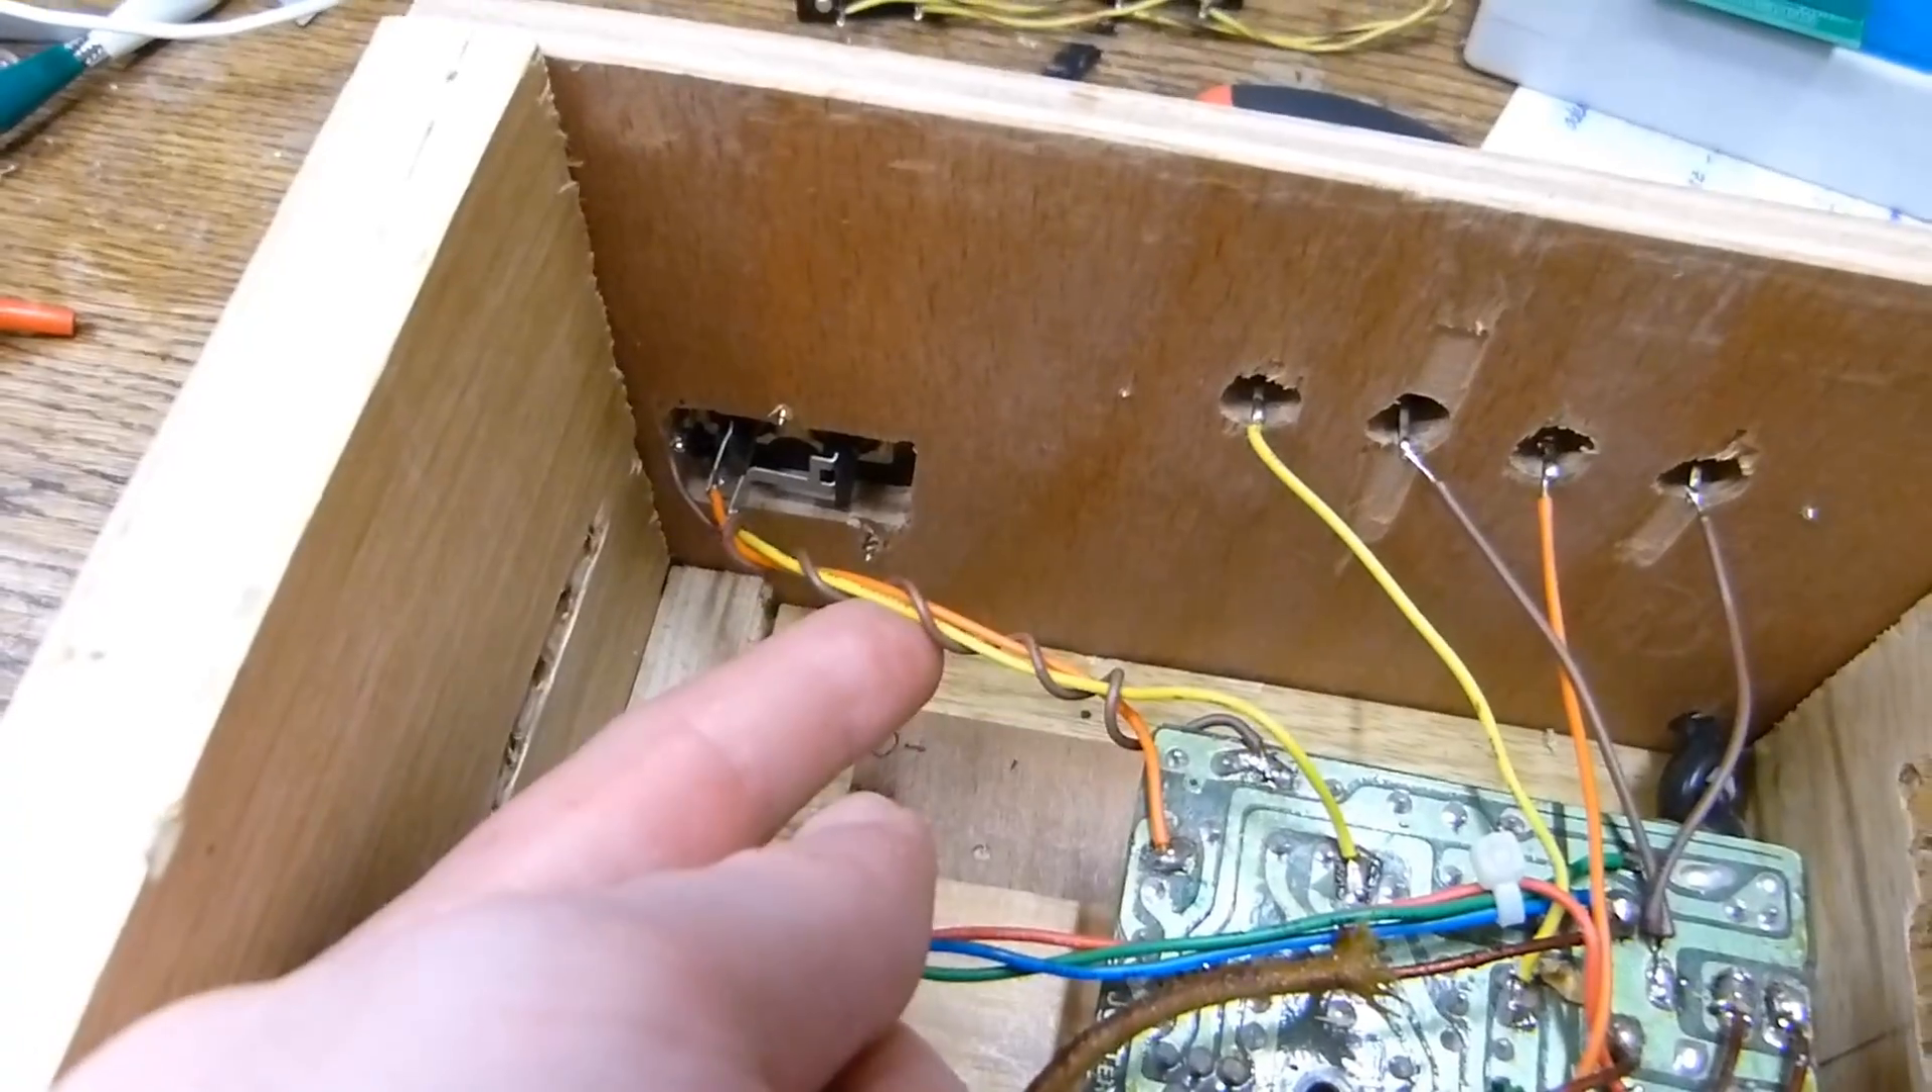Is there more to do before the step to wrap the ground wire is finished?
No.